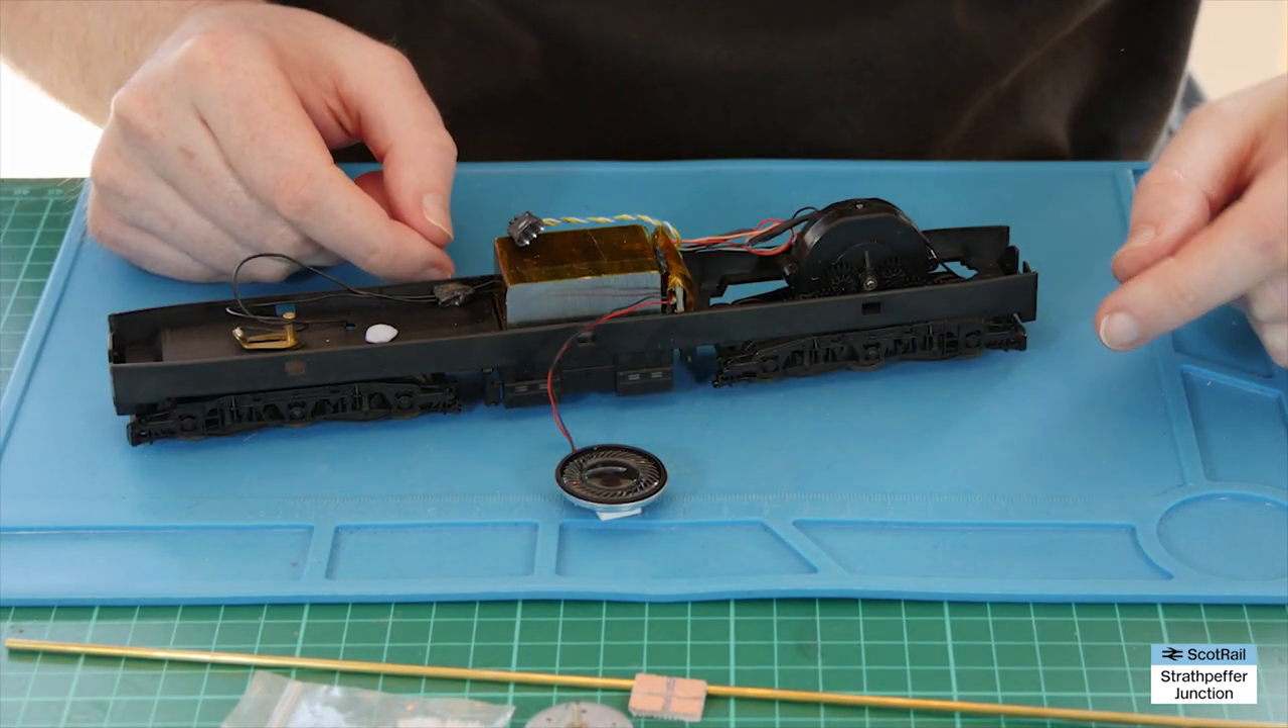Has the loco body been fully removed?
Yes.